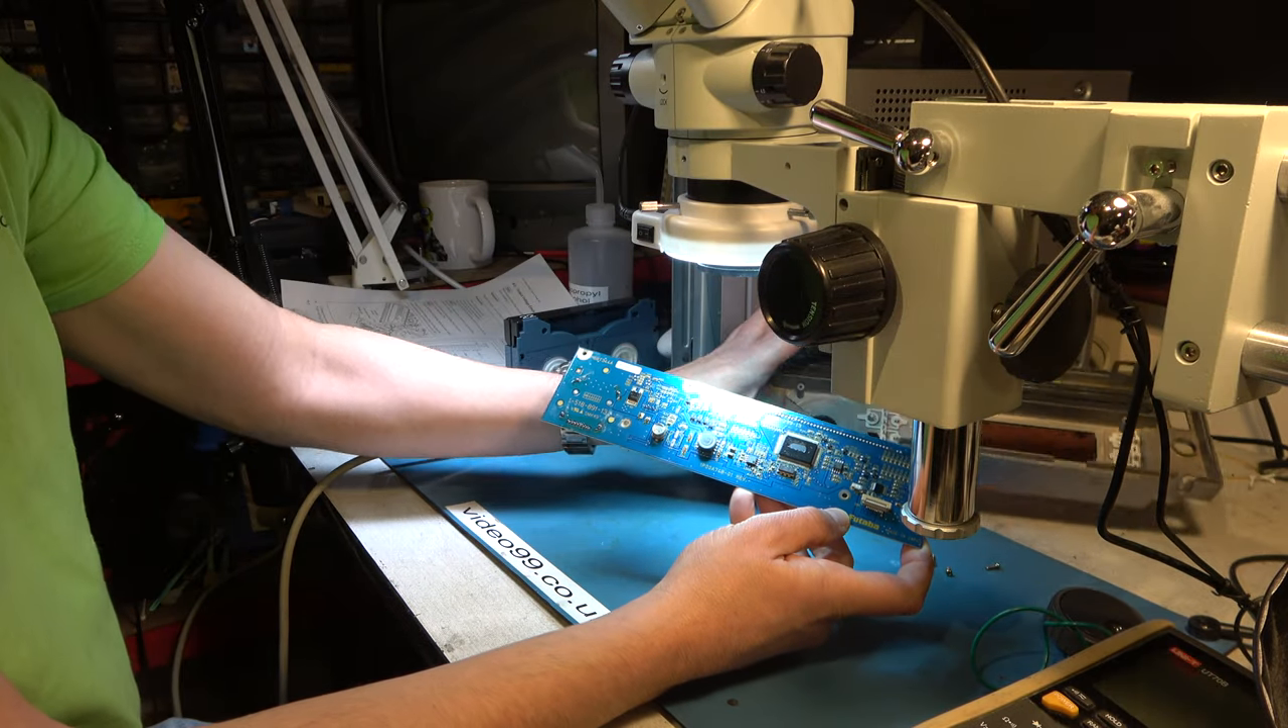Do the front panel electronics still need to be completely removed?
No.